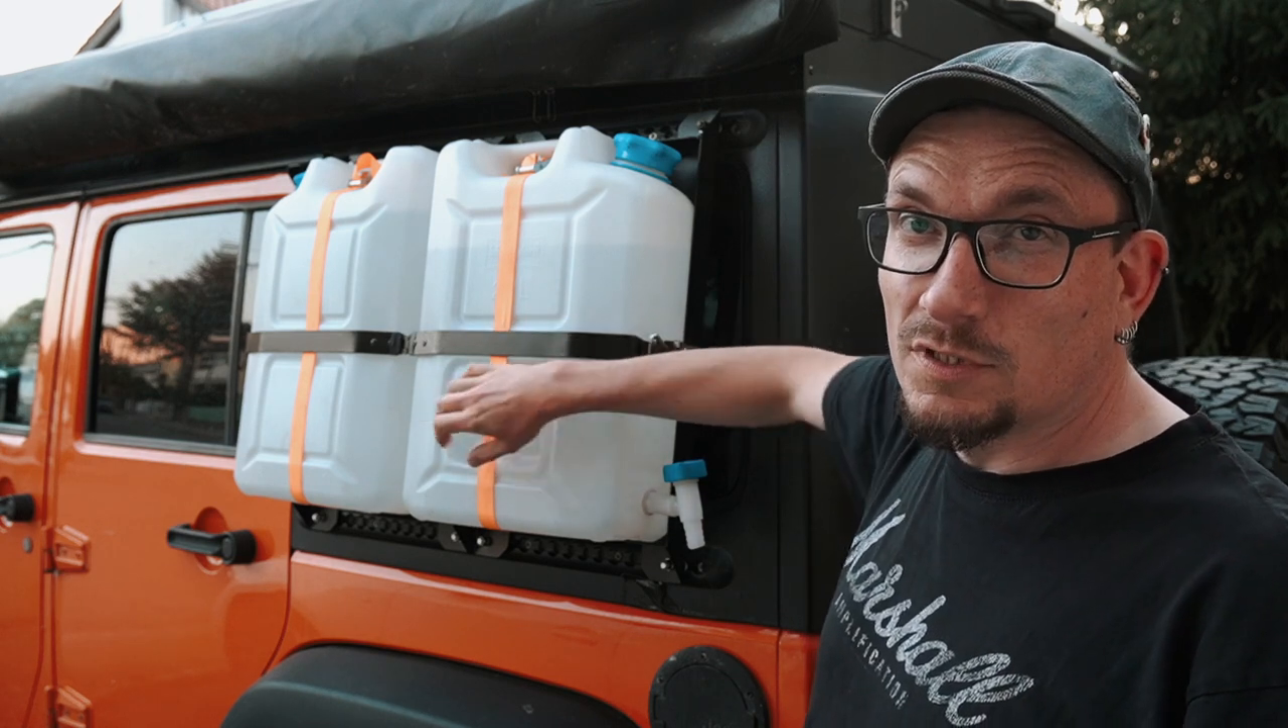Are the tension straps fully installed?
Yes.